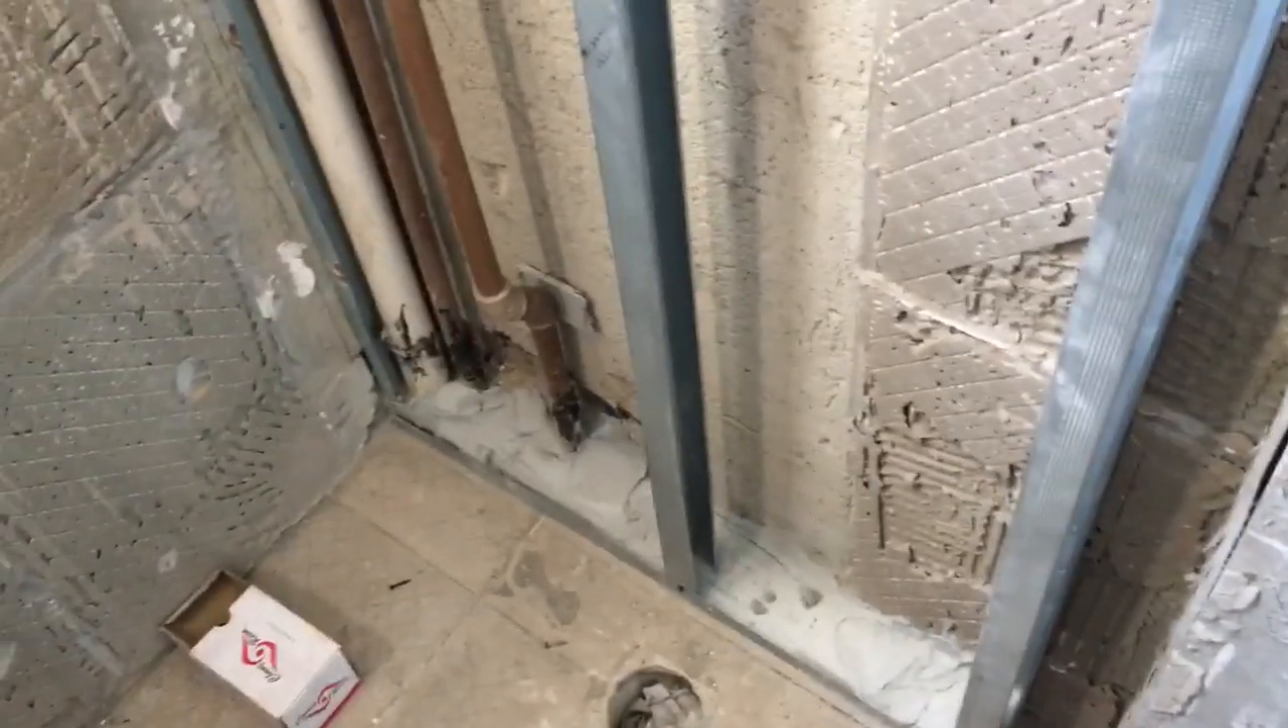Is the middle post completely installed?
Yes.